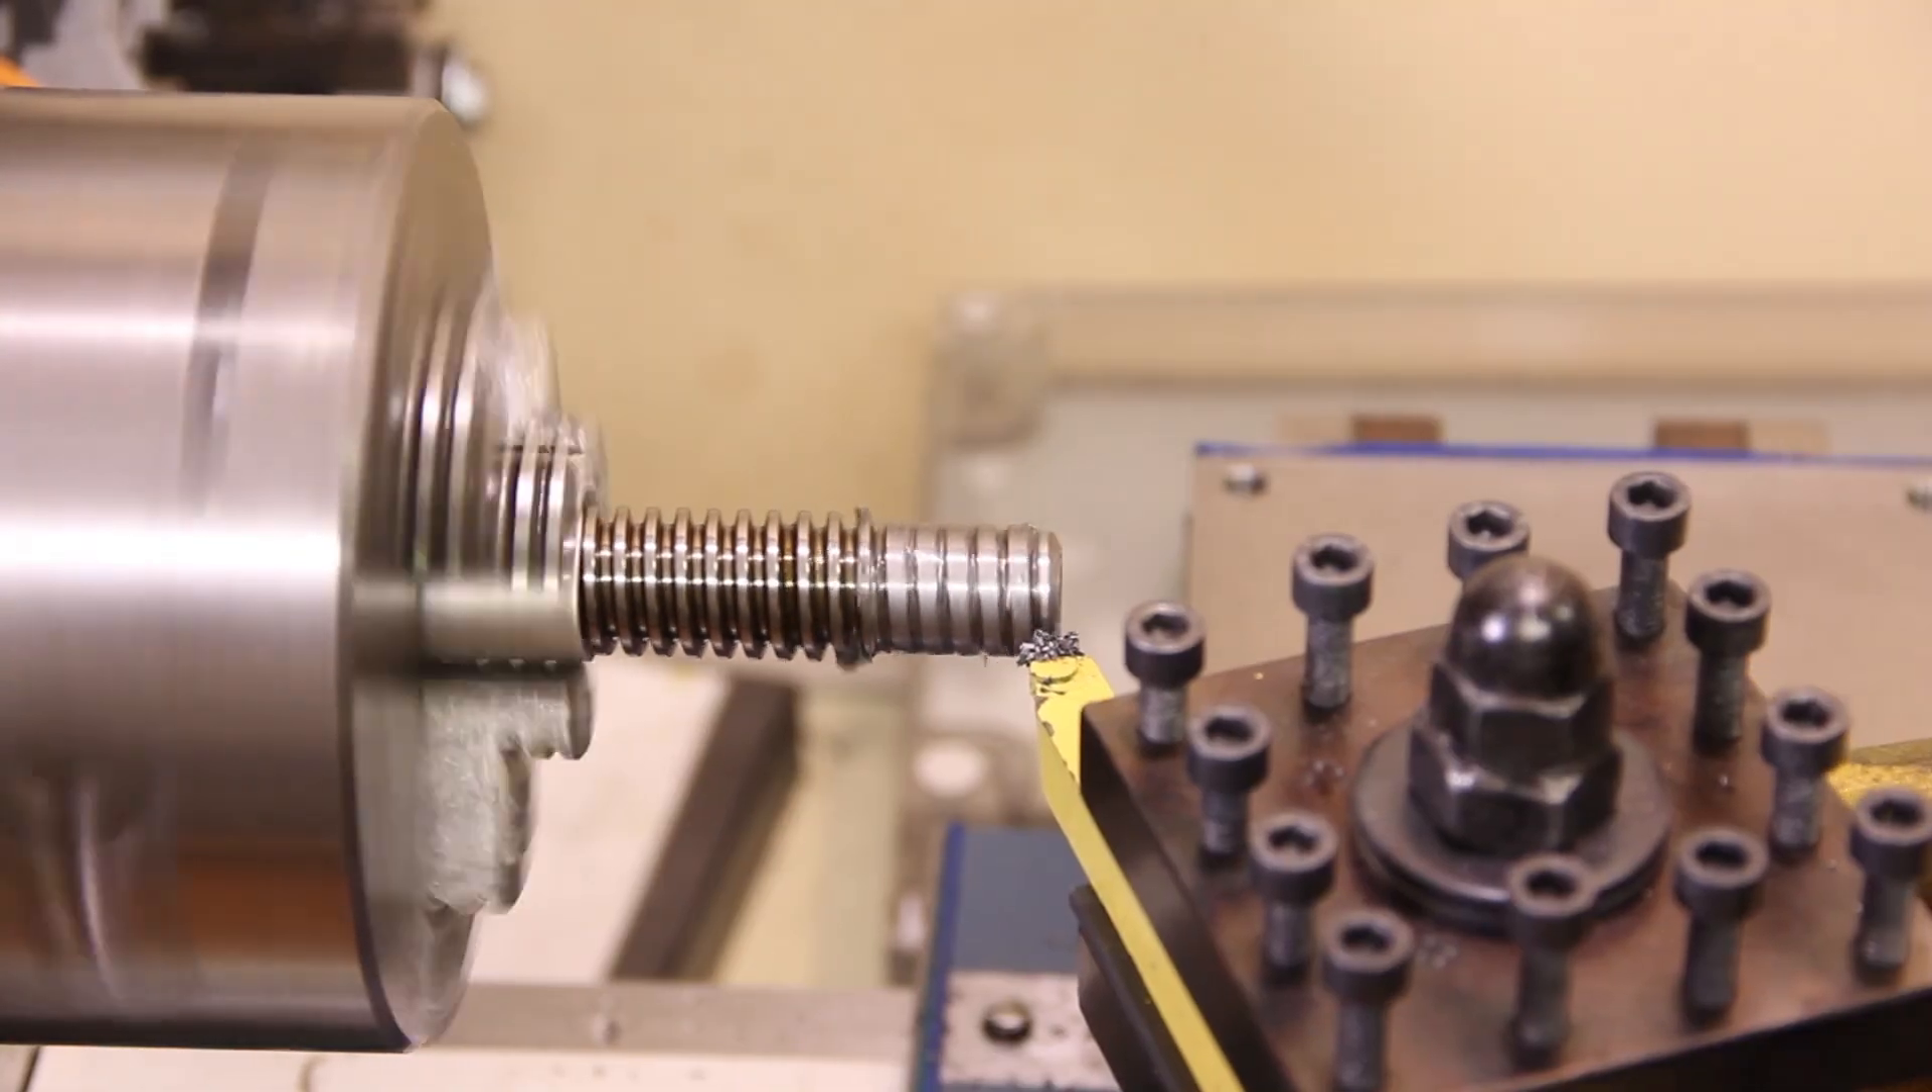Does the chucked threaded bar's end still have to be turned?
Yes.